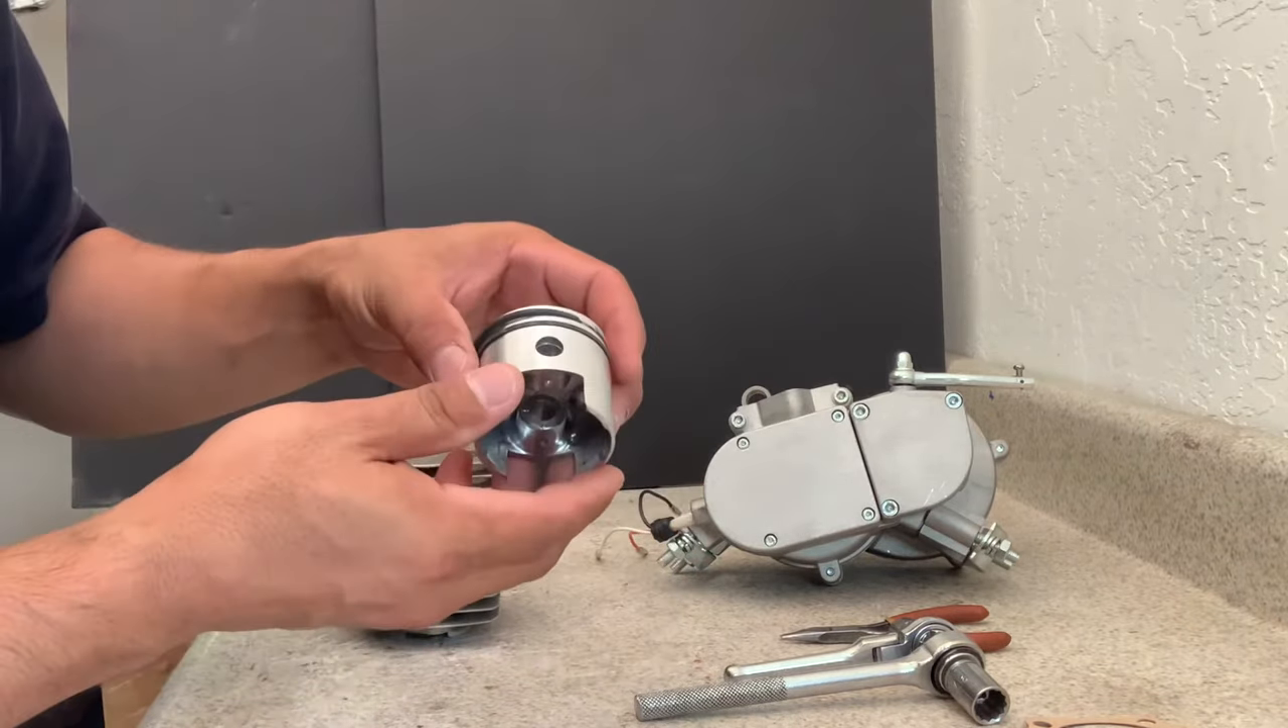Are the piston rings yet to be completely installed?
No.